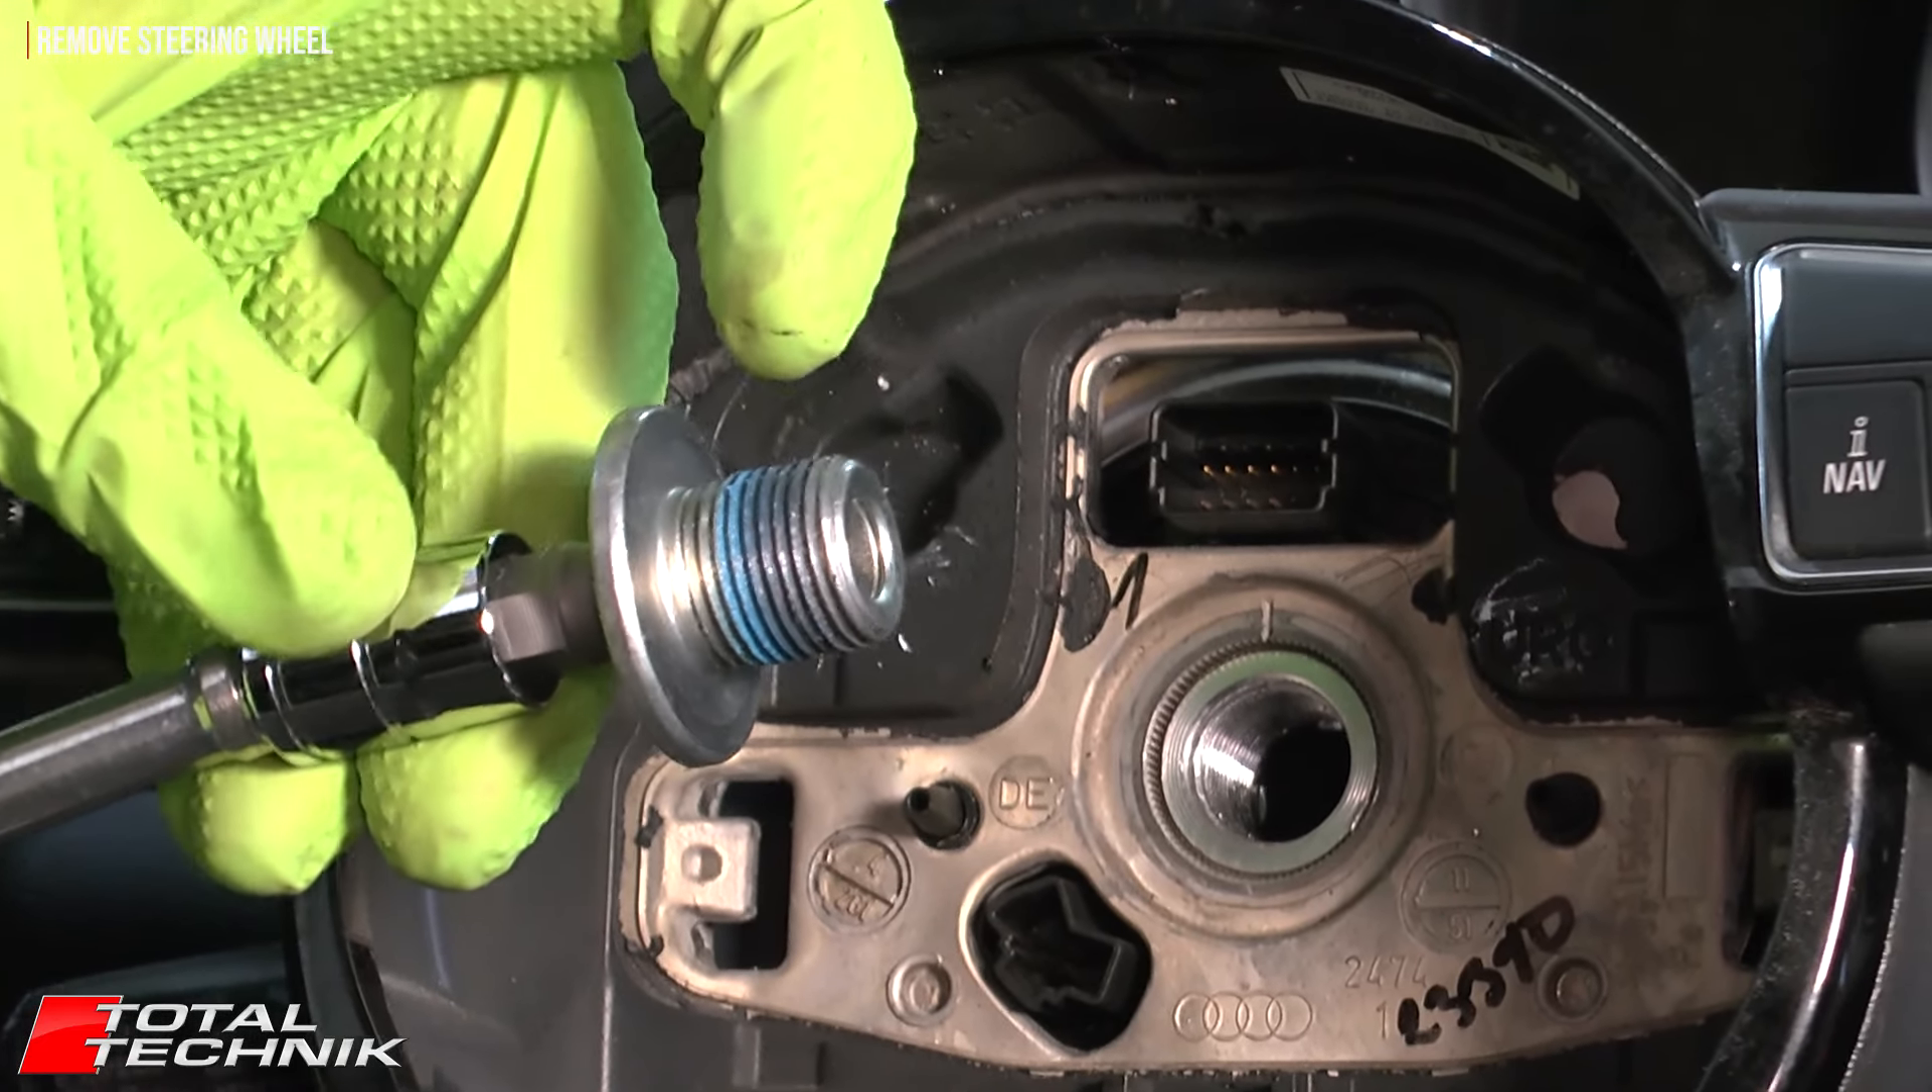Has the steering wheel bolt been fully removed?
Yes.